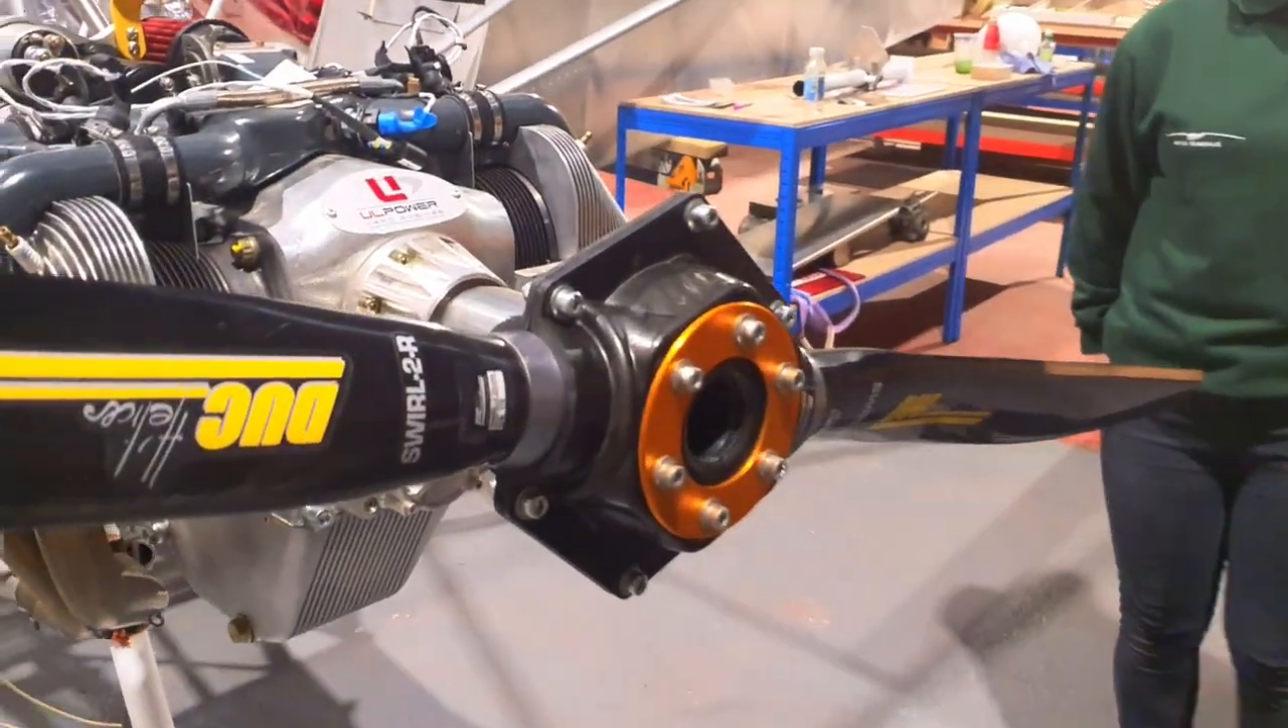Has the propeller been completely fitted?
Yes.